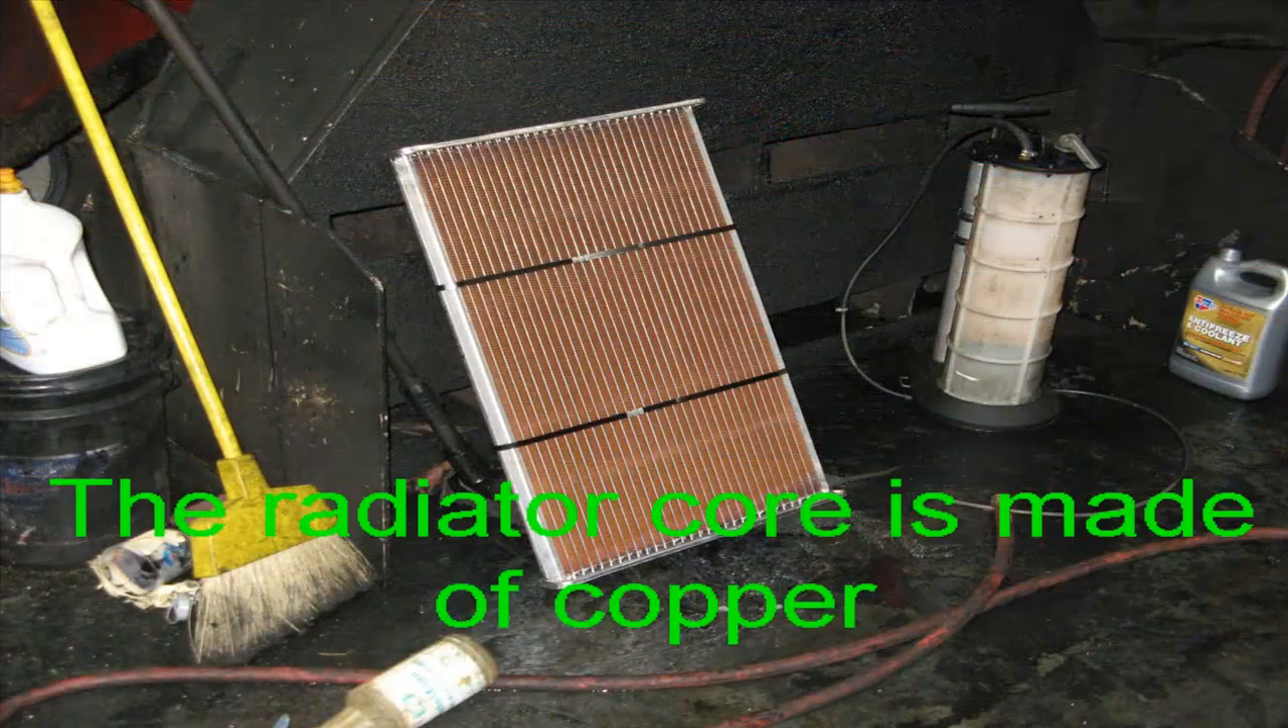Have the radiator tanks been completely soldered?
No.